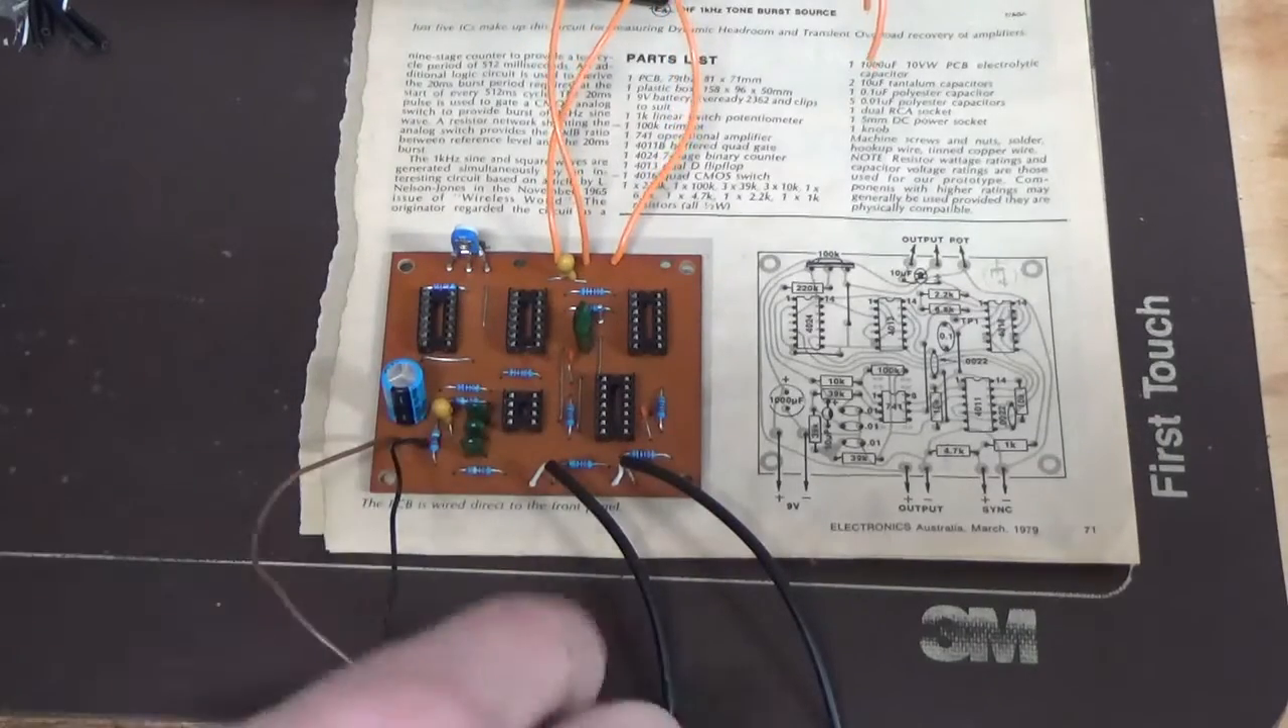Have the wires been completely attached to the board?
Yes.